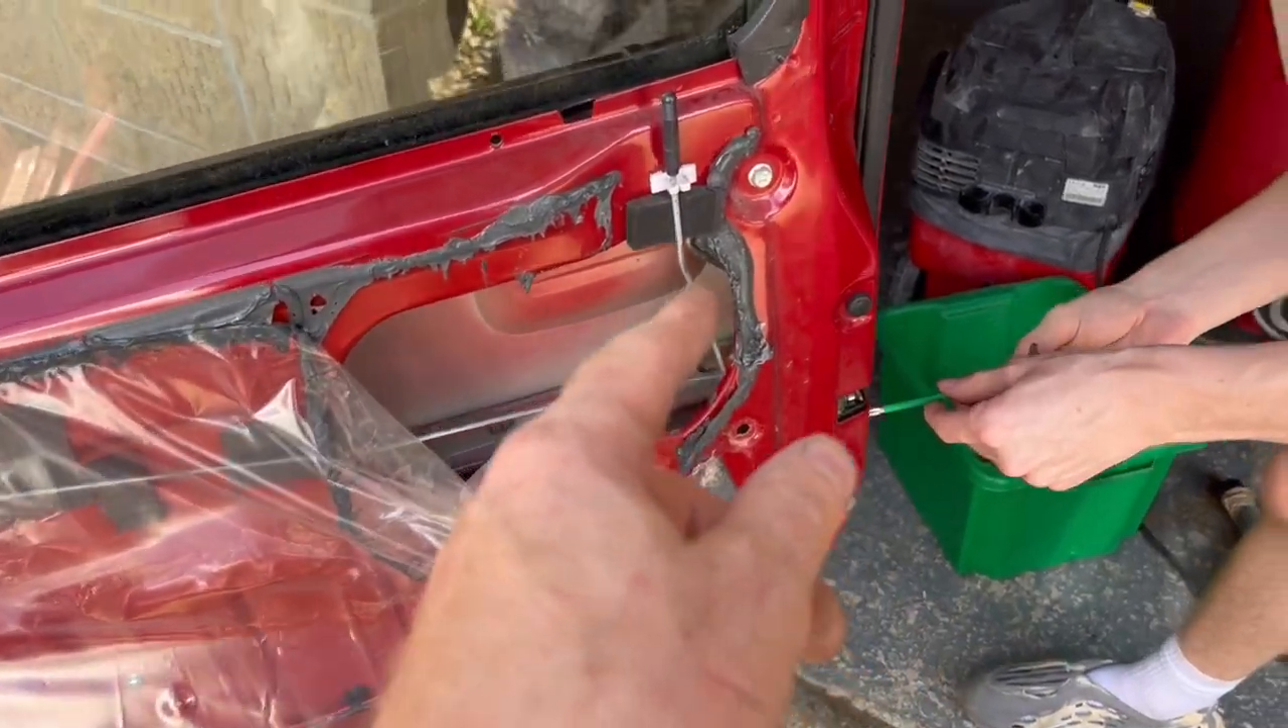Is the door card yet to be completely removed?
No.